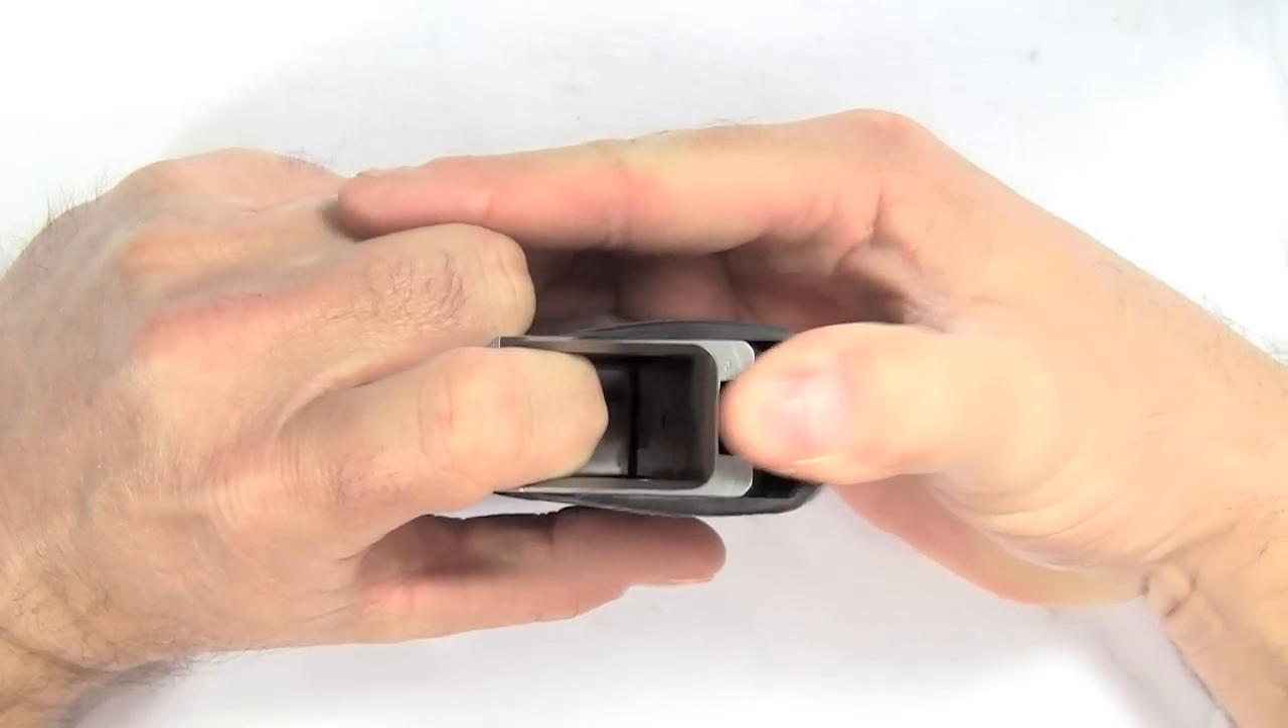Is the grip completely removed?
No.